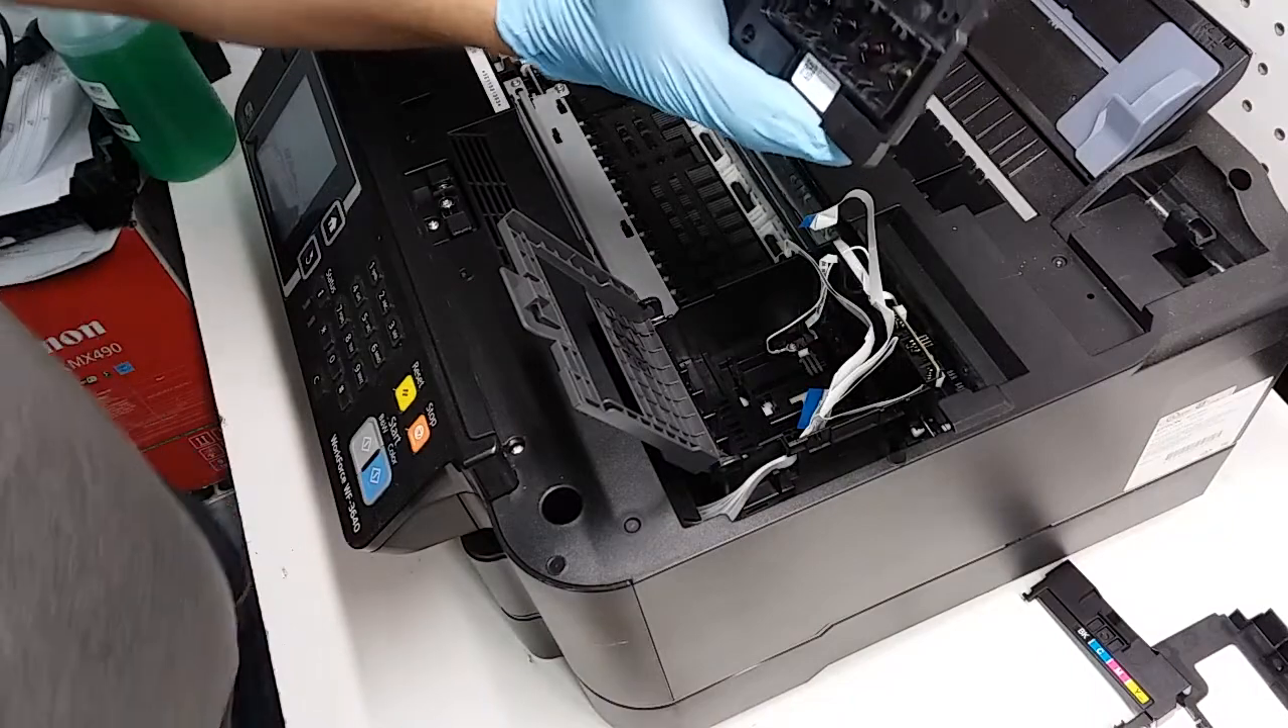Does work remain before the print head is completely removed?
No.